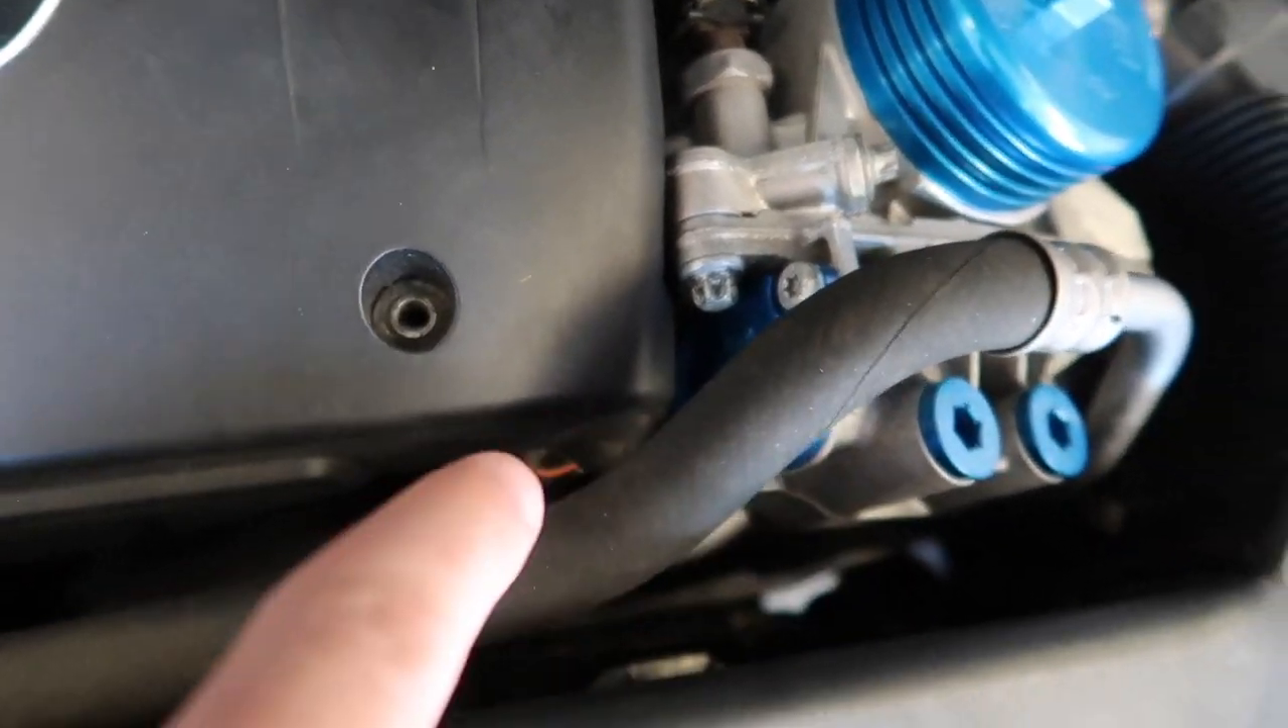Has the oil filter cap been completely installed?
Yes.